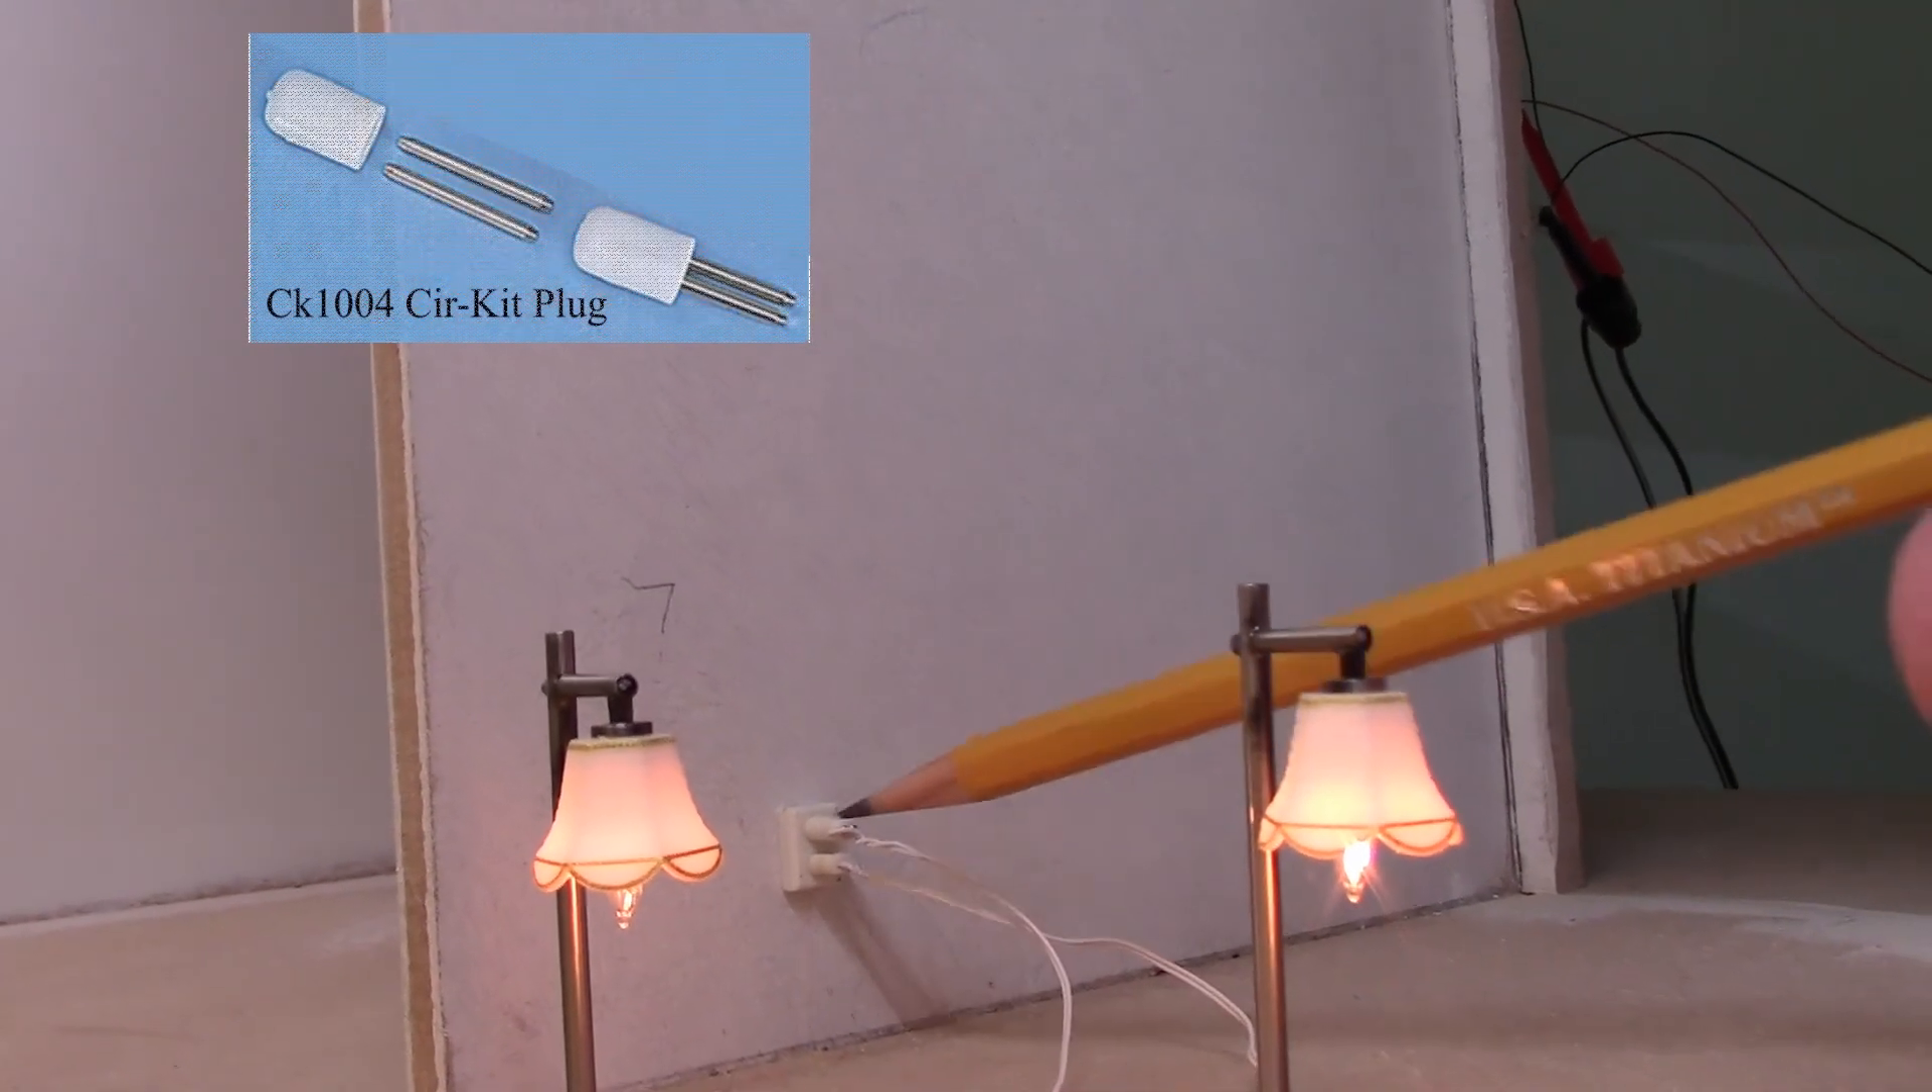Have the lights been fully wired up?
Yes.